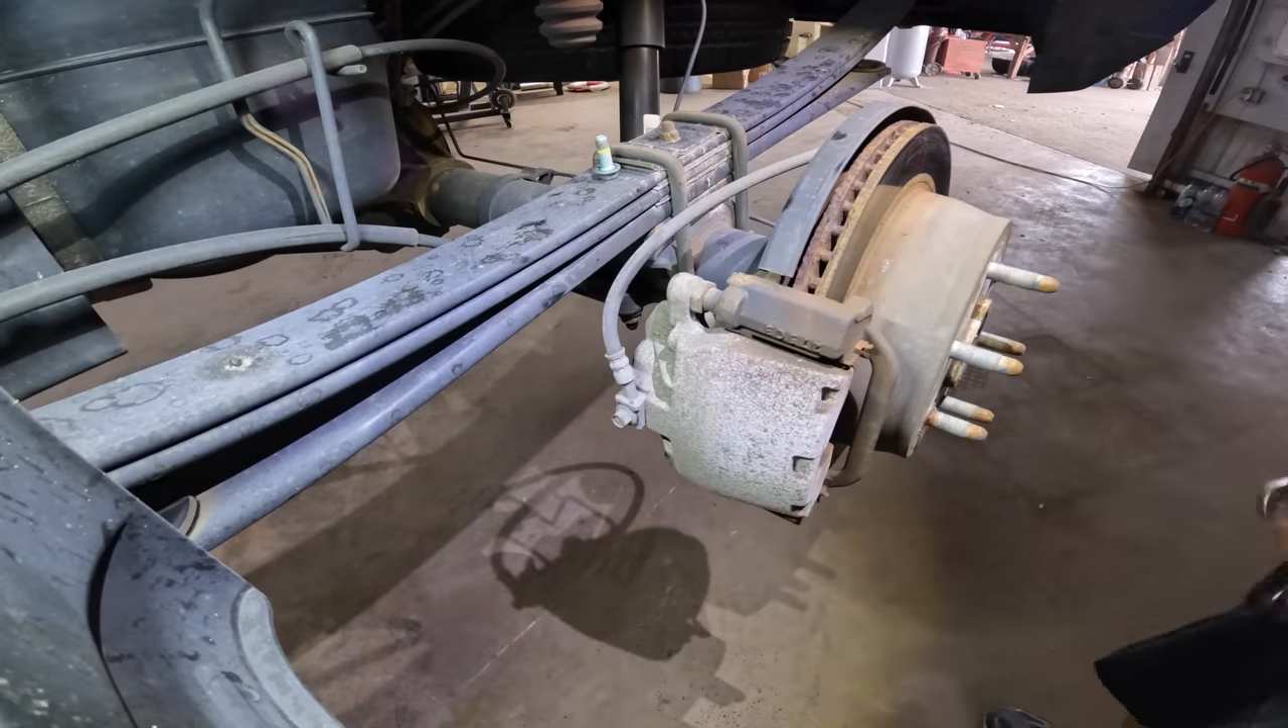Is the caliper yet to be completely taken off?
Yes.